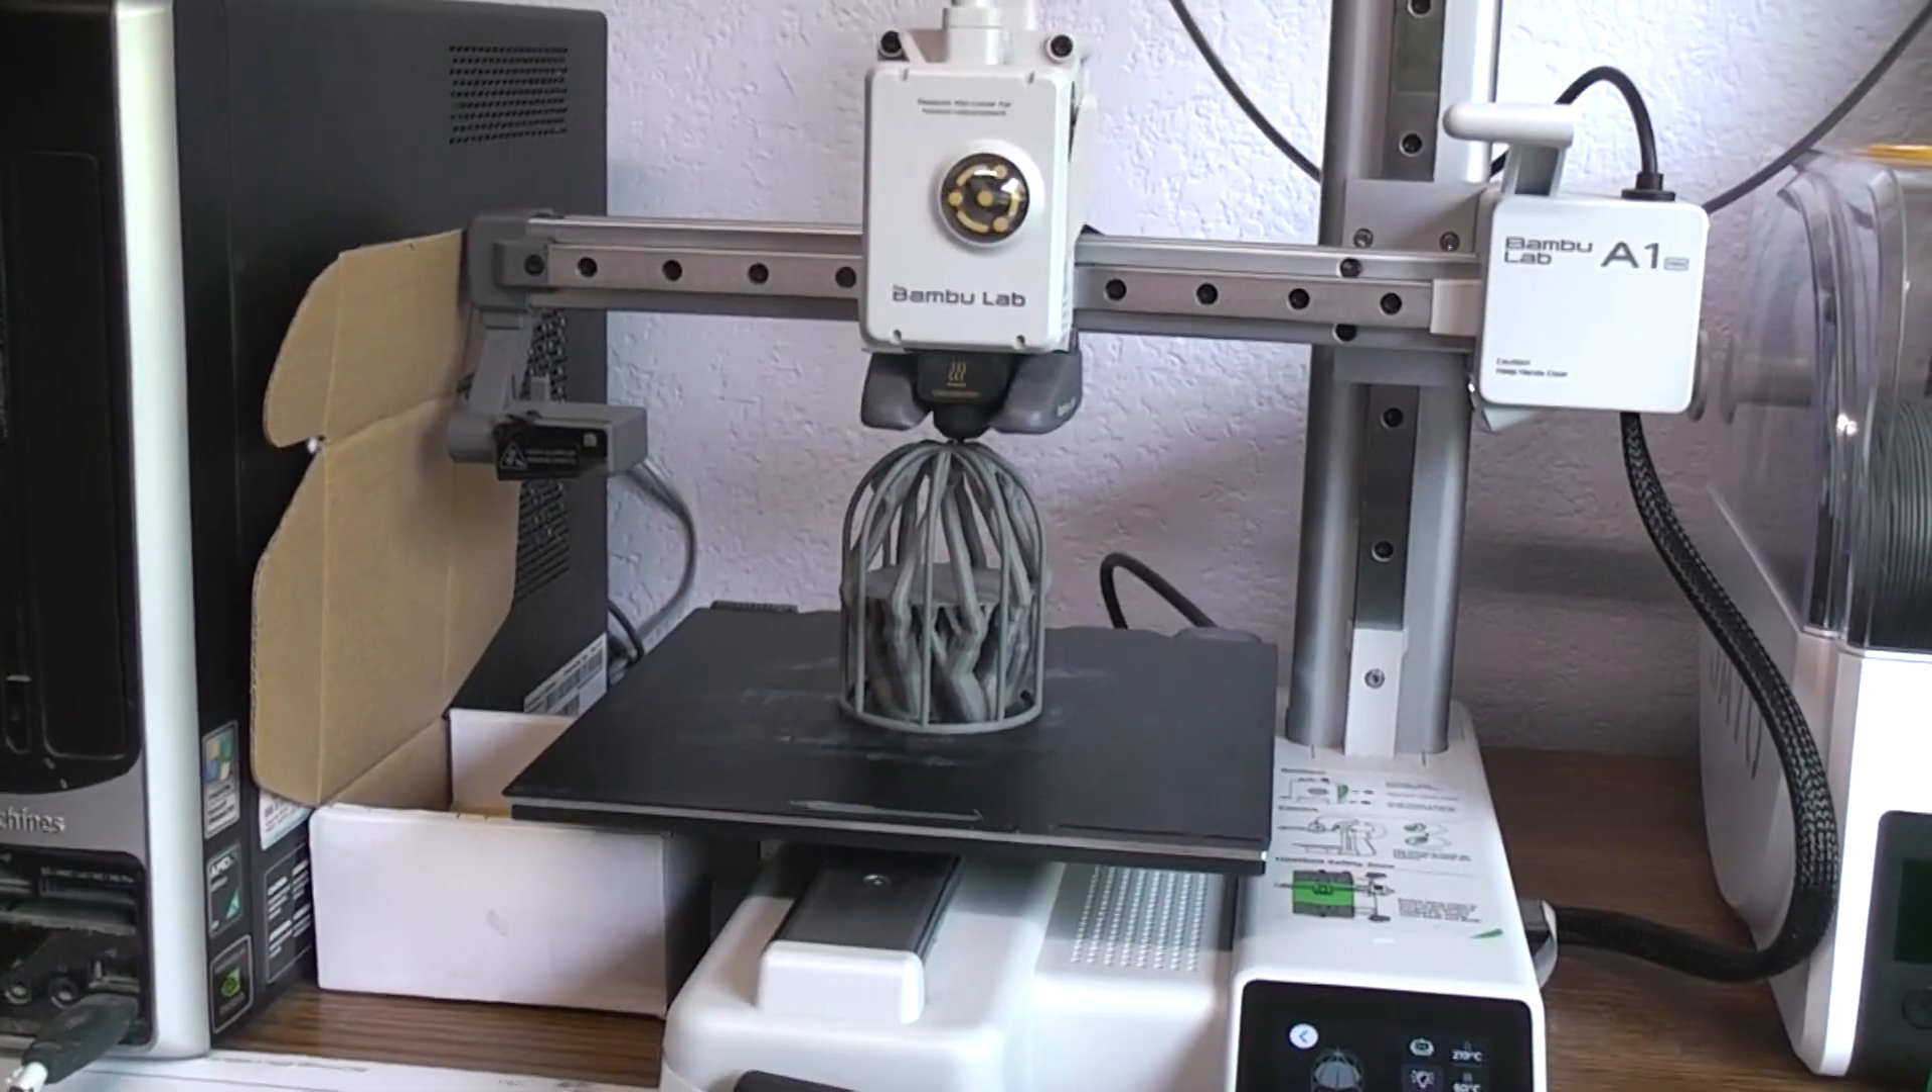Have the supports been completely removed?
No.